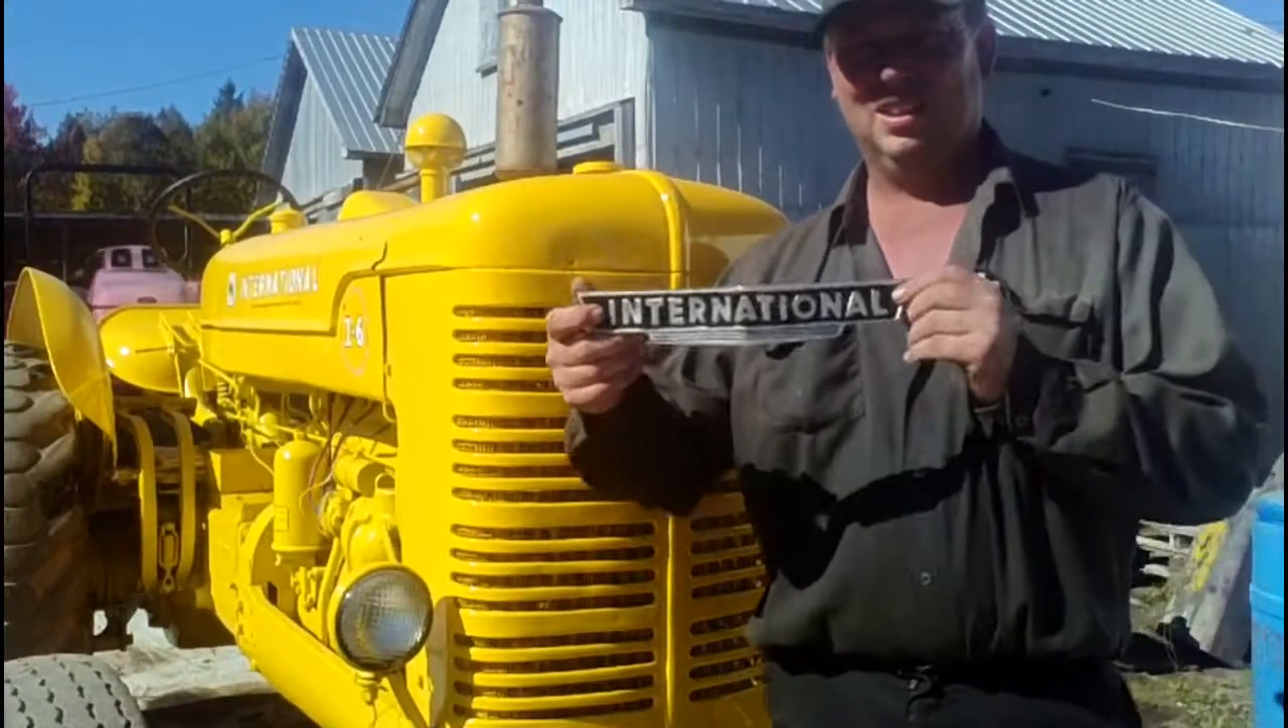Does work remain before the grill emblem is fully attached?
Yes.